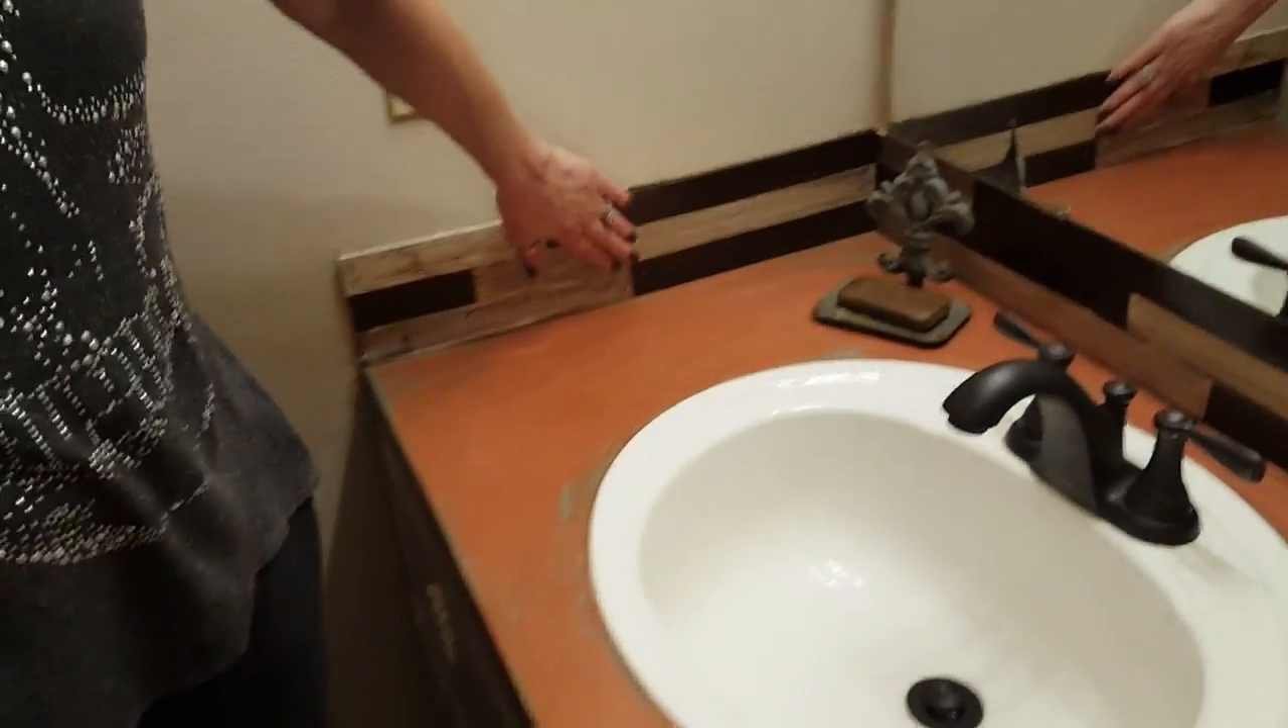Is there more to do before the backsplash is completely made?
No.